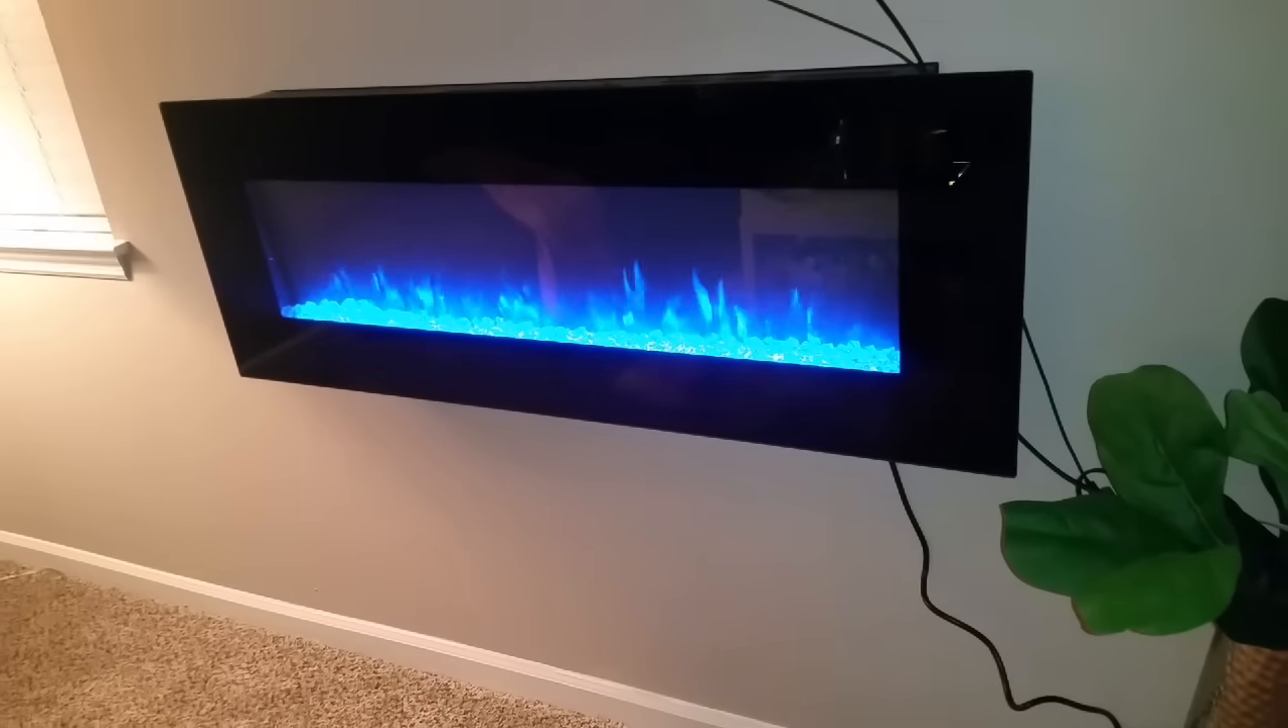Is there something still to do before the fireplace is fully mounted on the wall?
No.